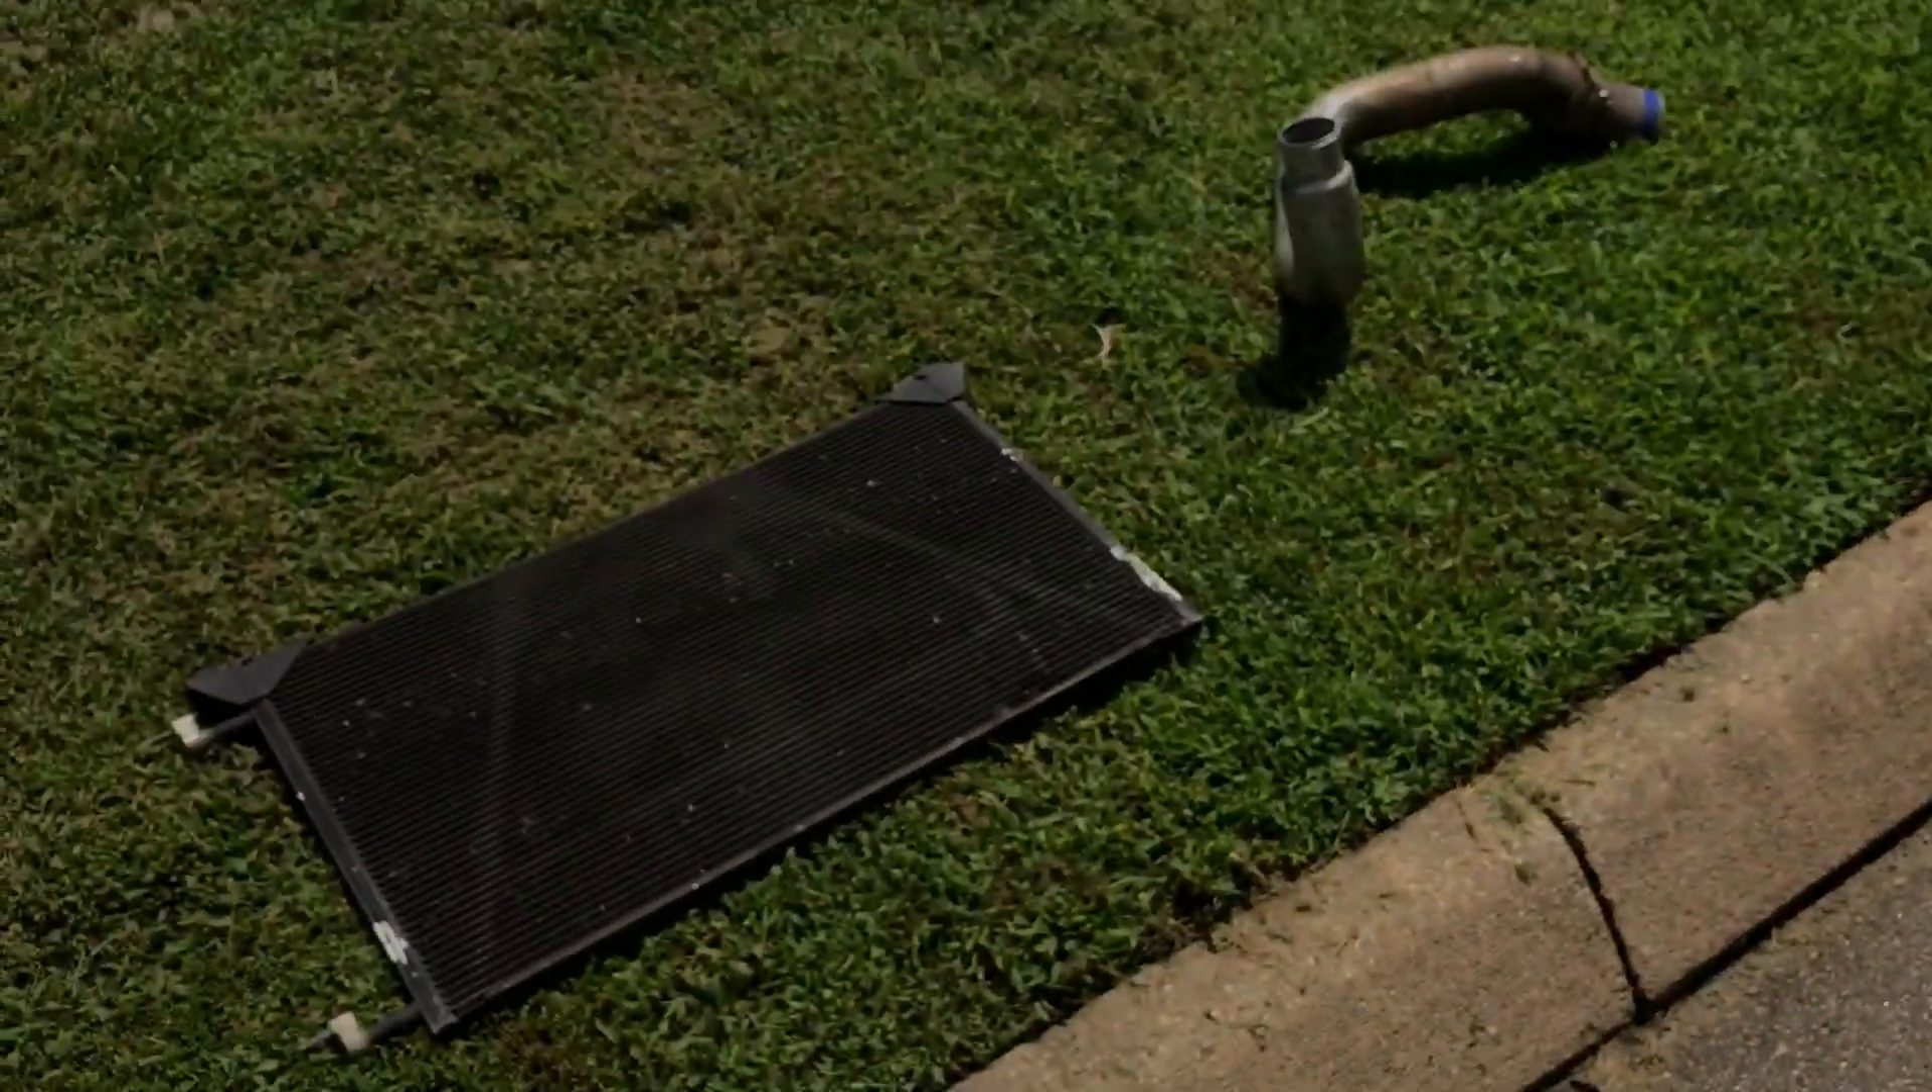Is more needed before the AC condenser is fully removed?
No.